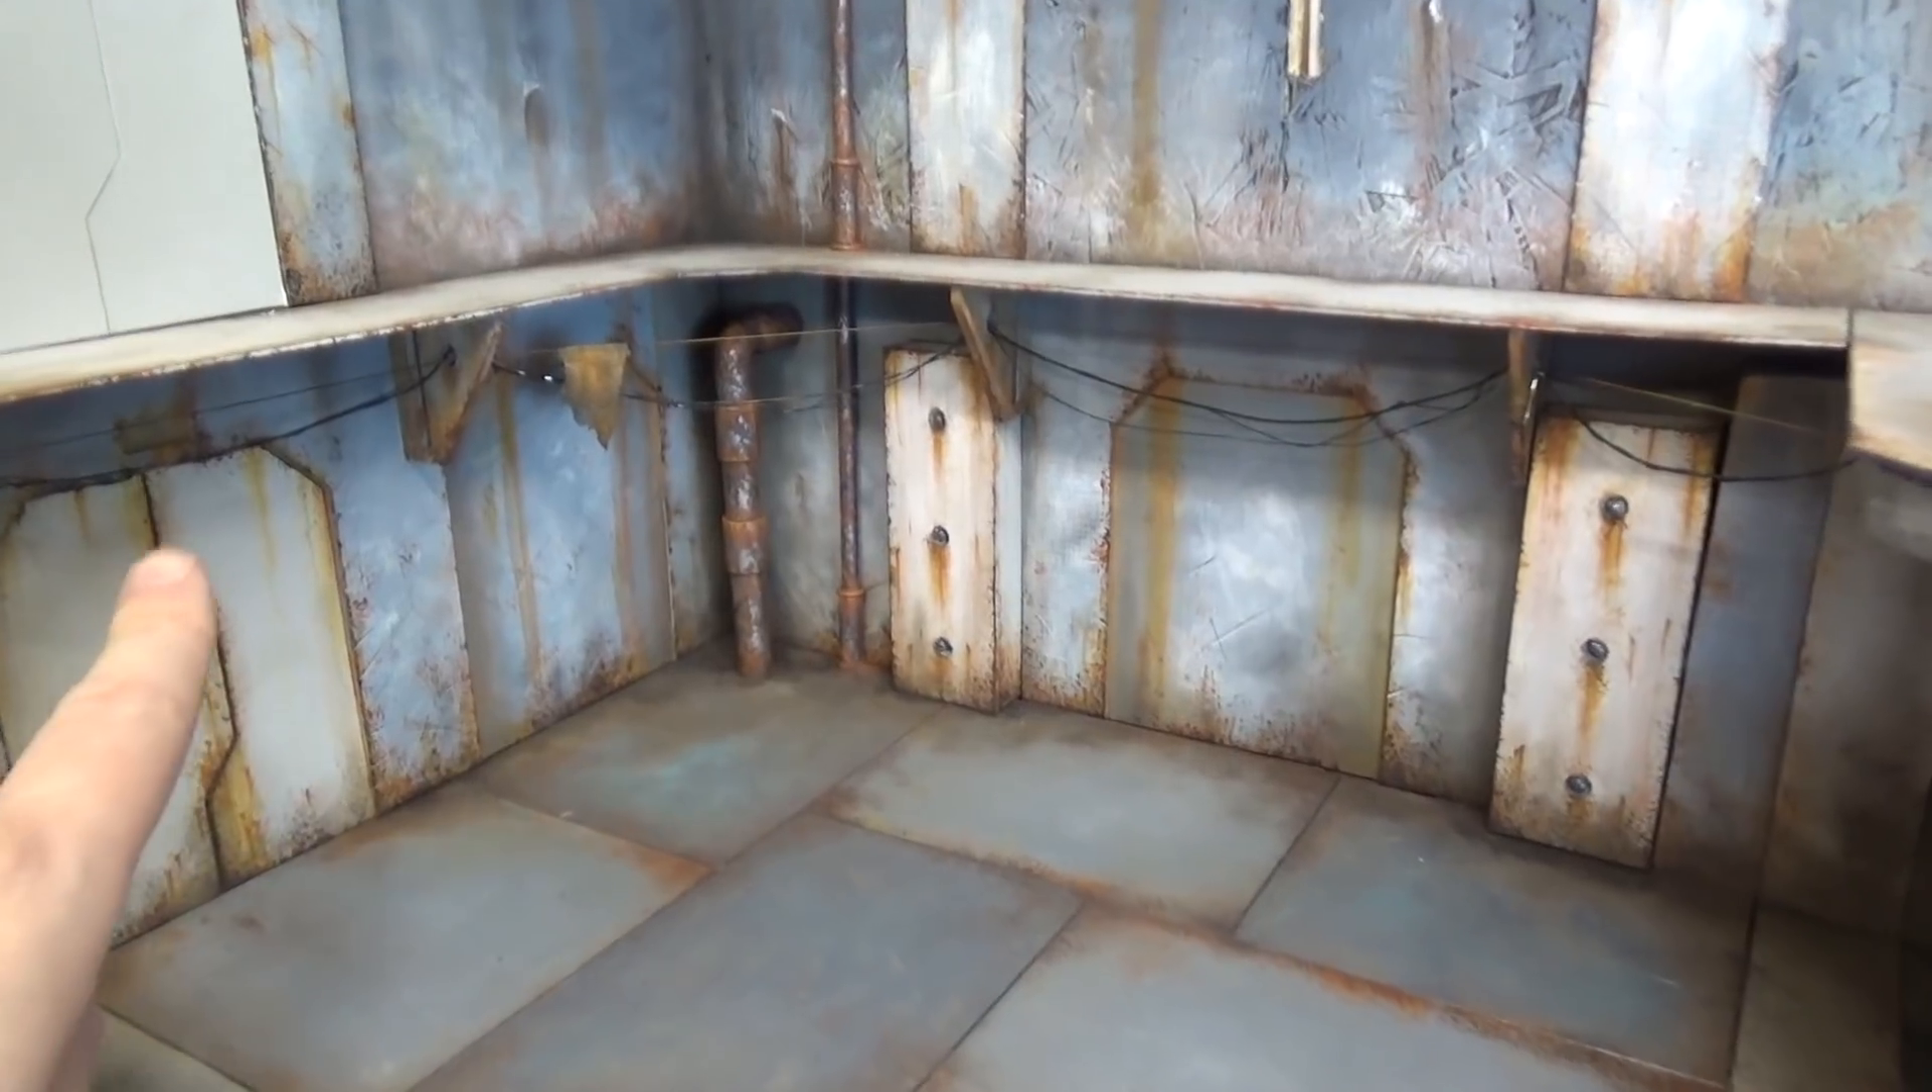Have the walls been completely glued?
Yes.